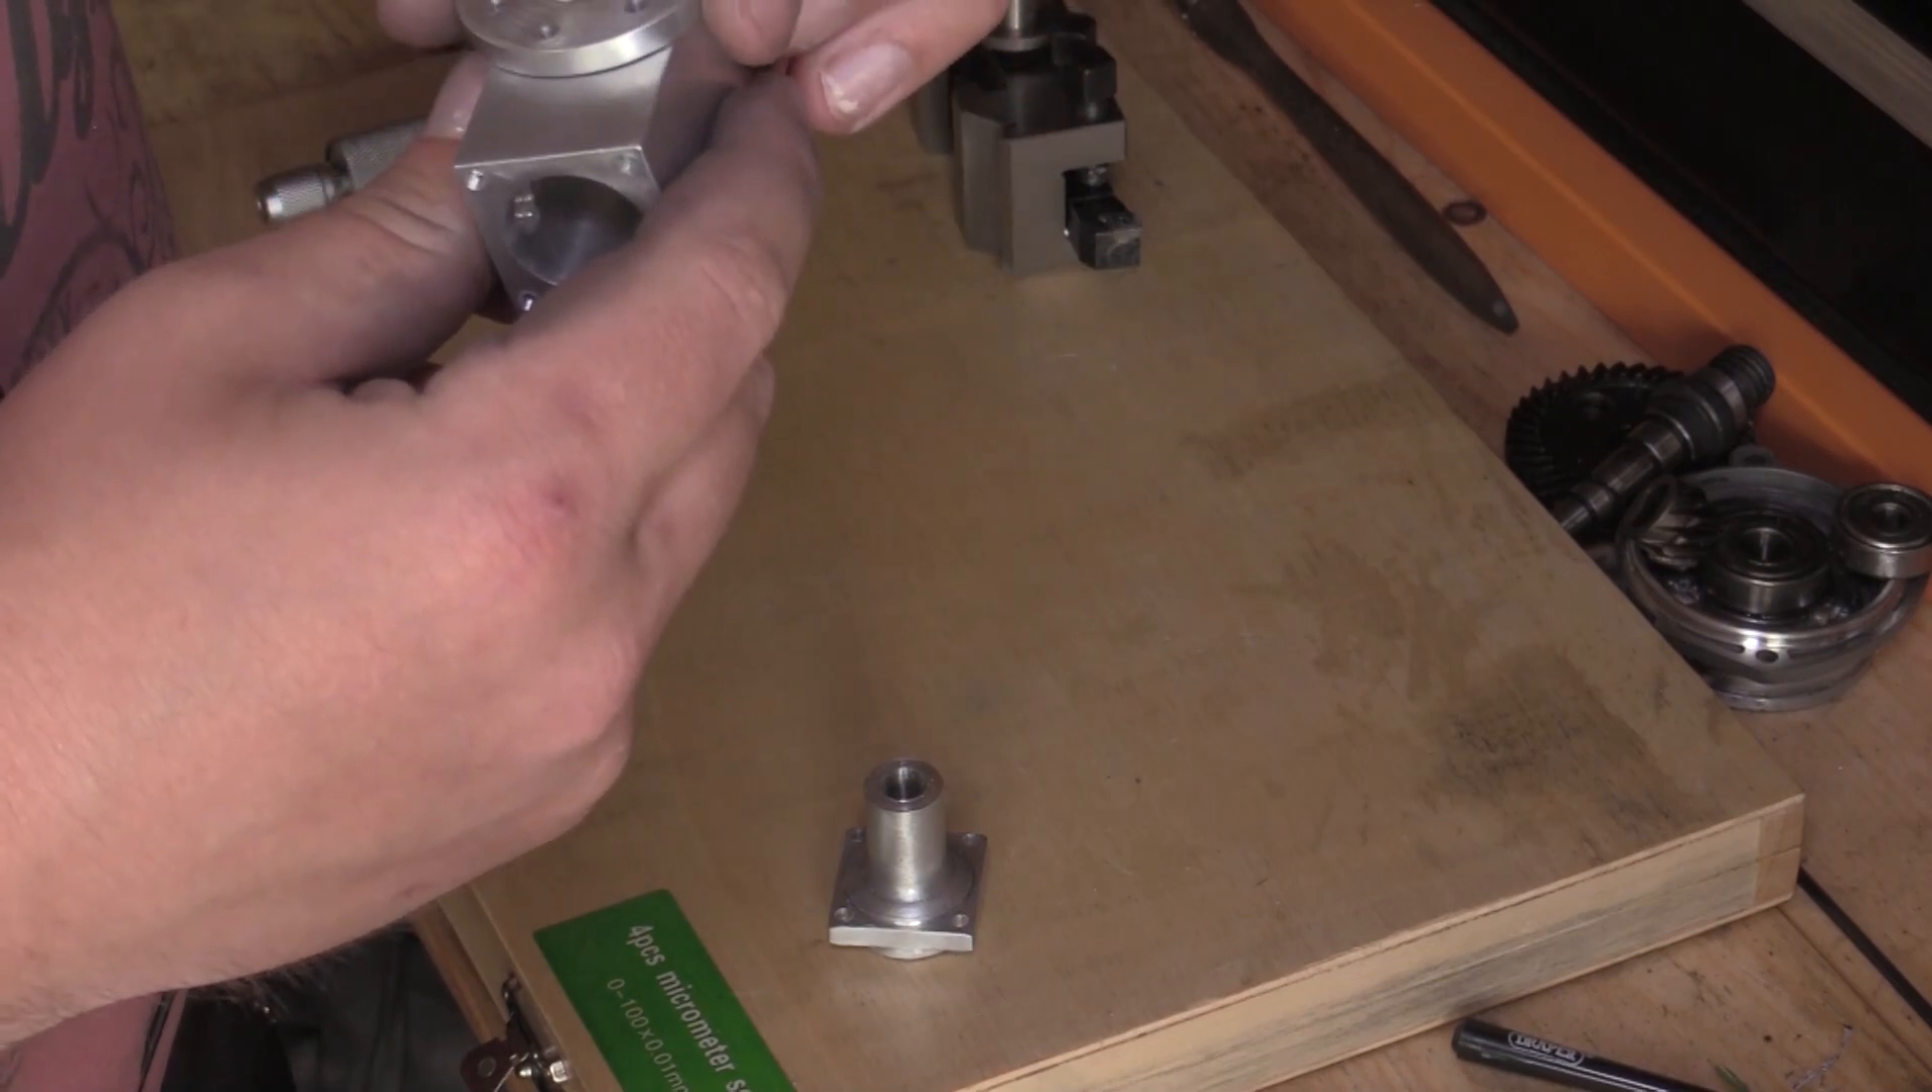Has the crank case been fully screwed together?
No.